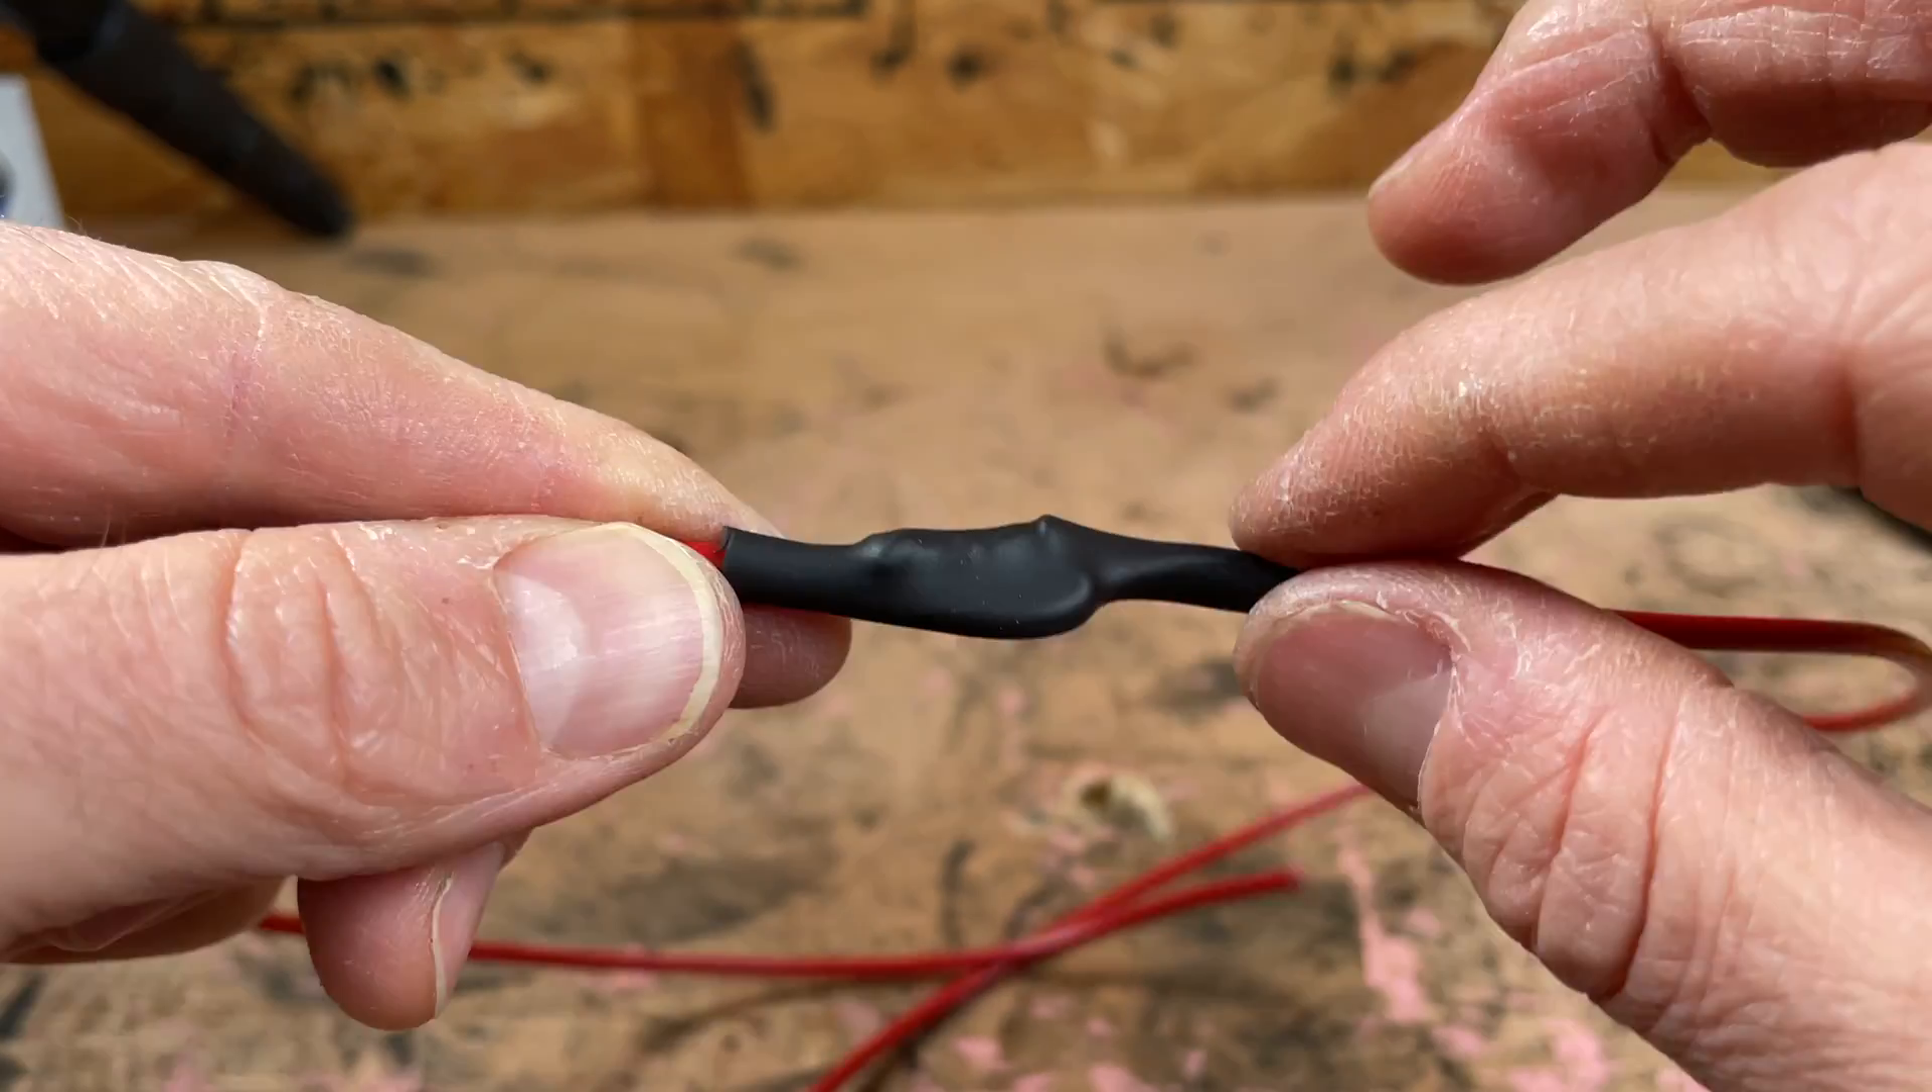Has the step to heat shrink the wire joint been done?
Yes.